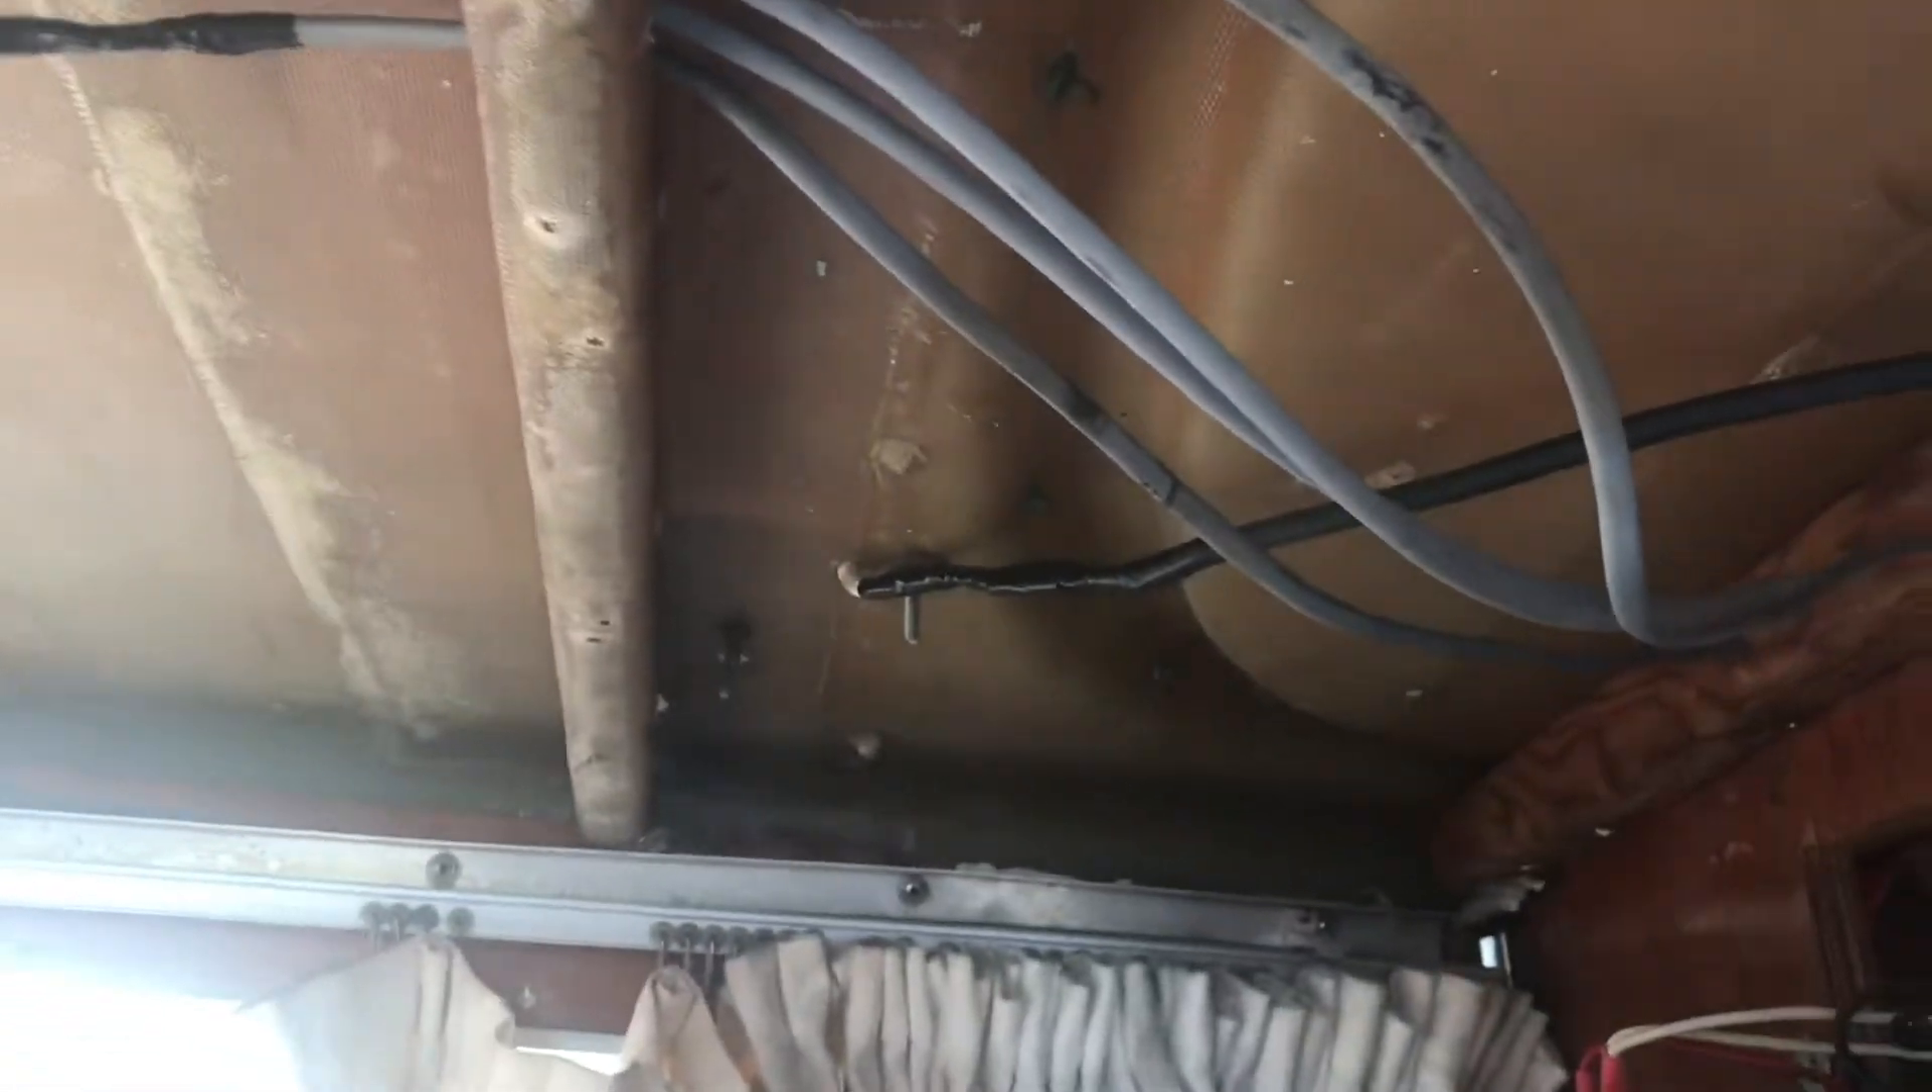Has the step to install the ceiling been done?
No.